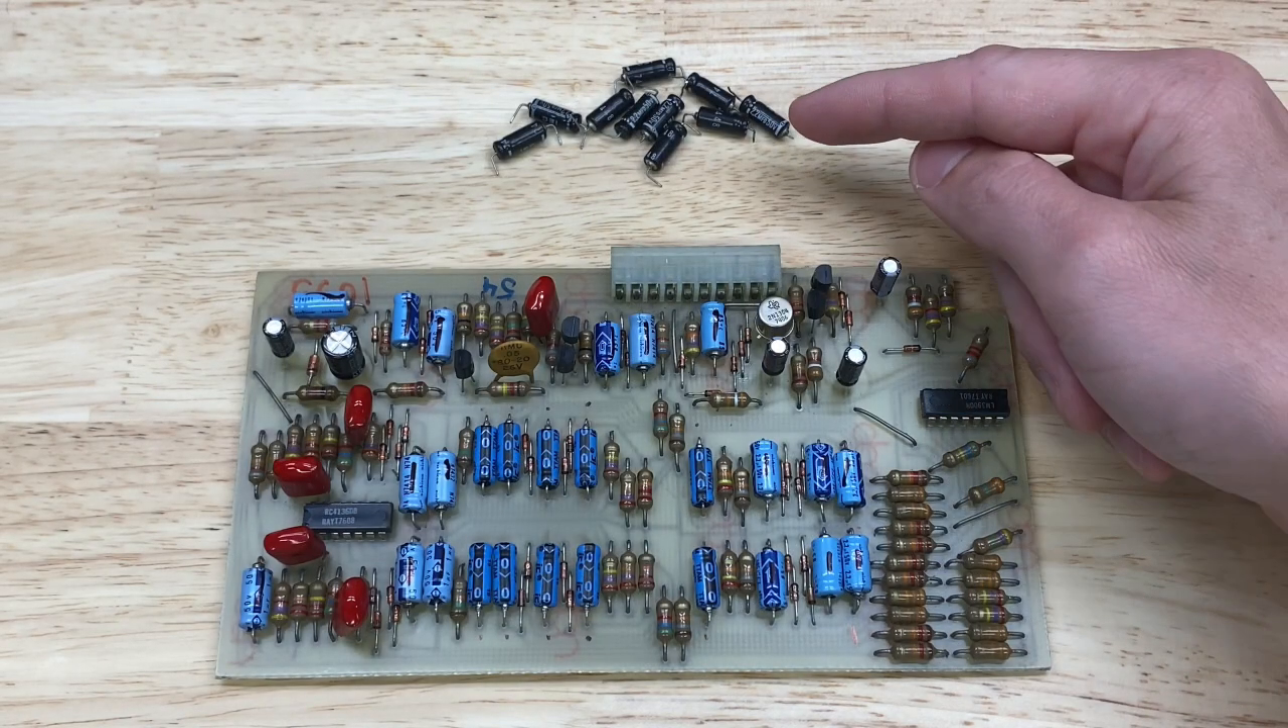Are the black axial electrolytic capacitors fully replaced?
Yes.